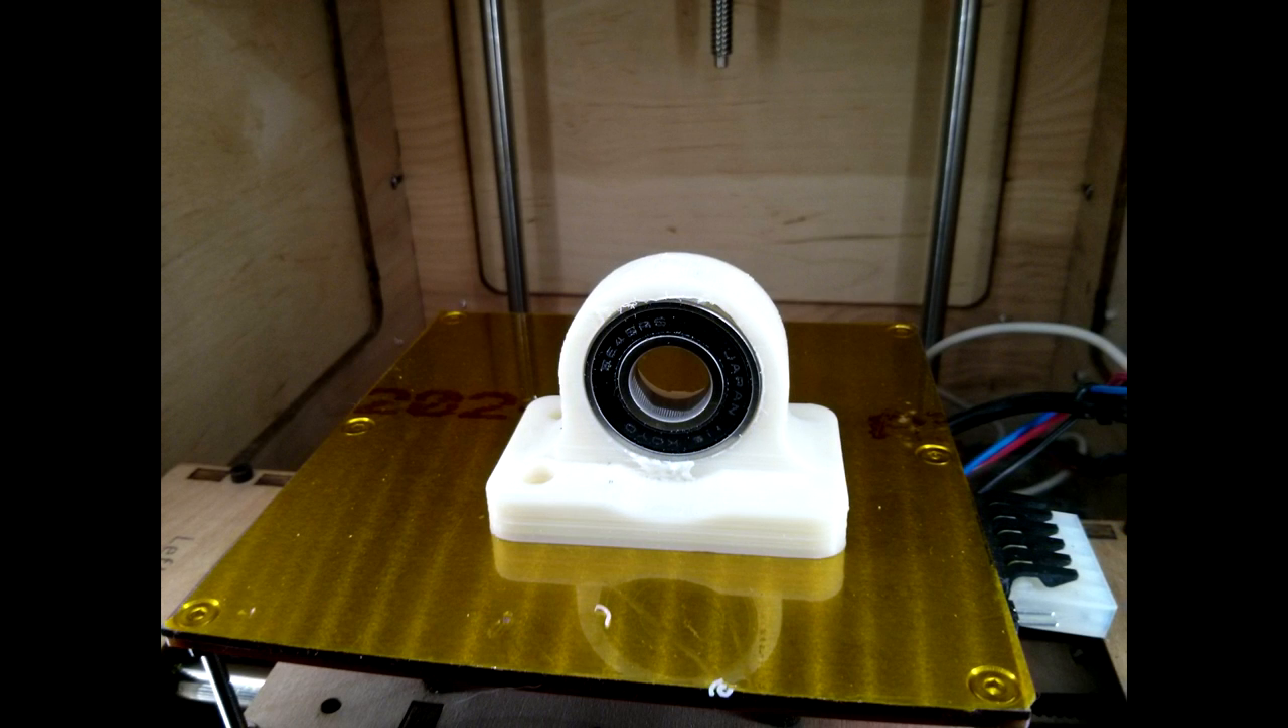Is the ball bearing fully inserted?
Yes.